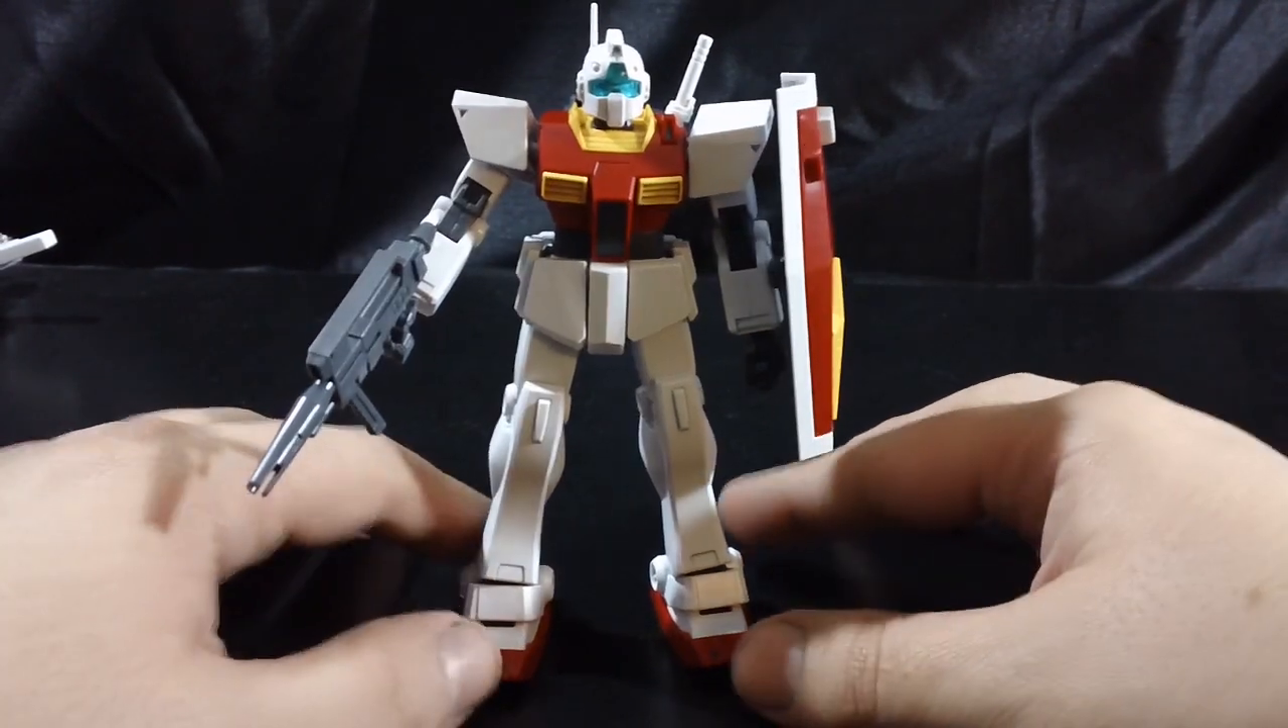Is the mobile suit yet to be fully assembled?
No.